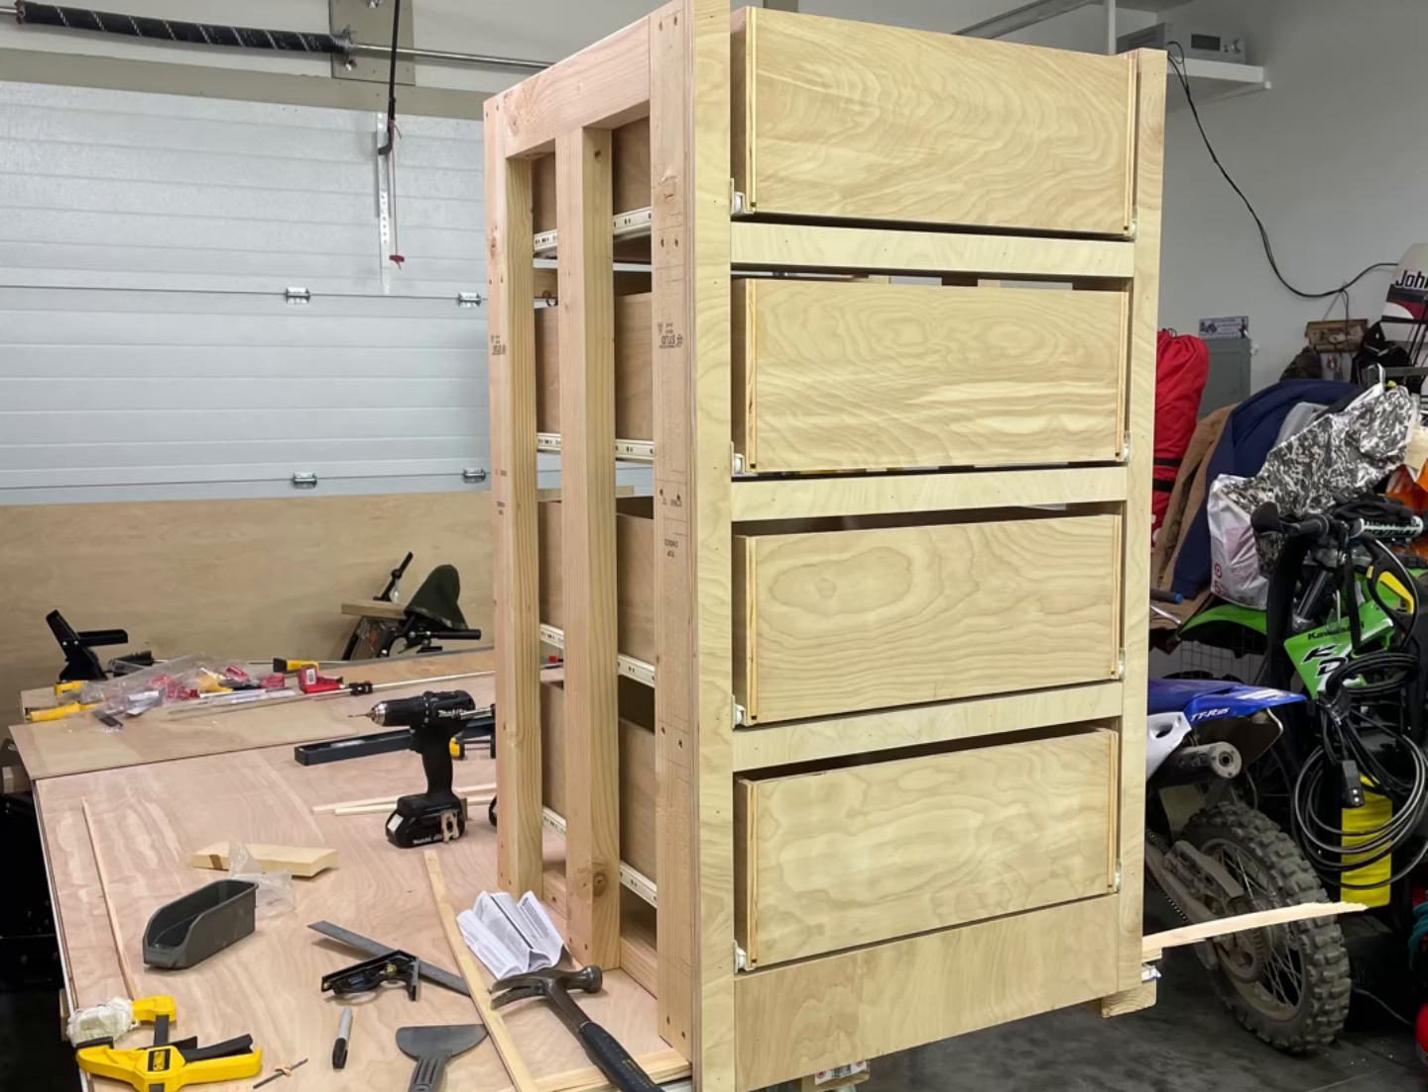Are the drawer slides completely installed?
Yes.